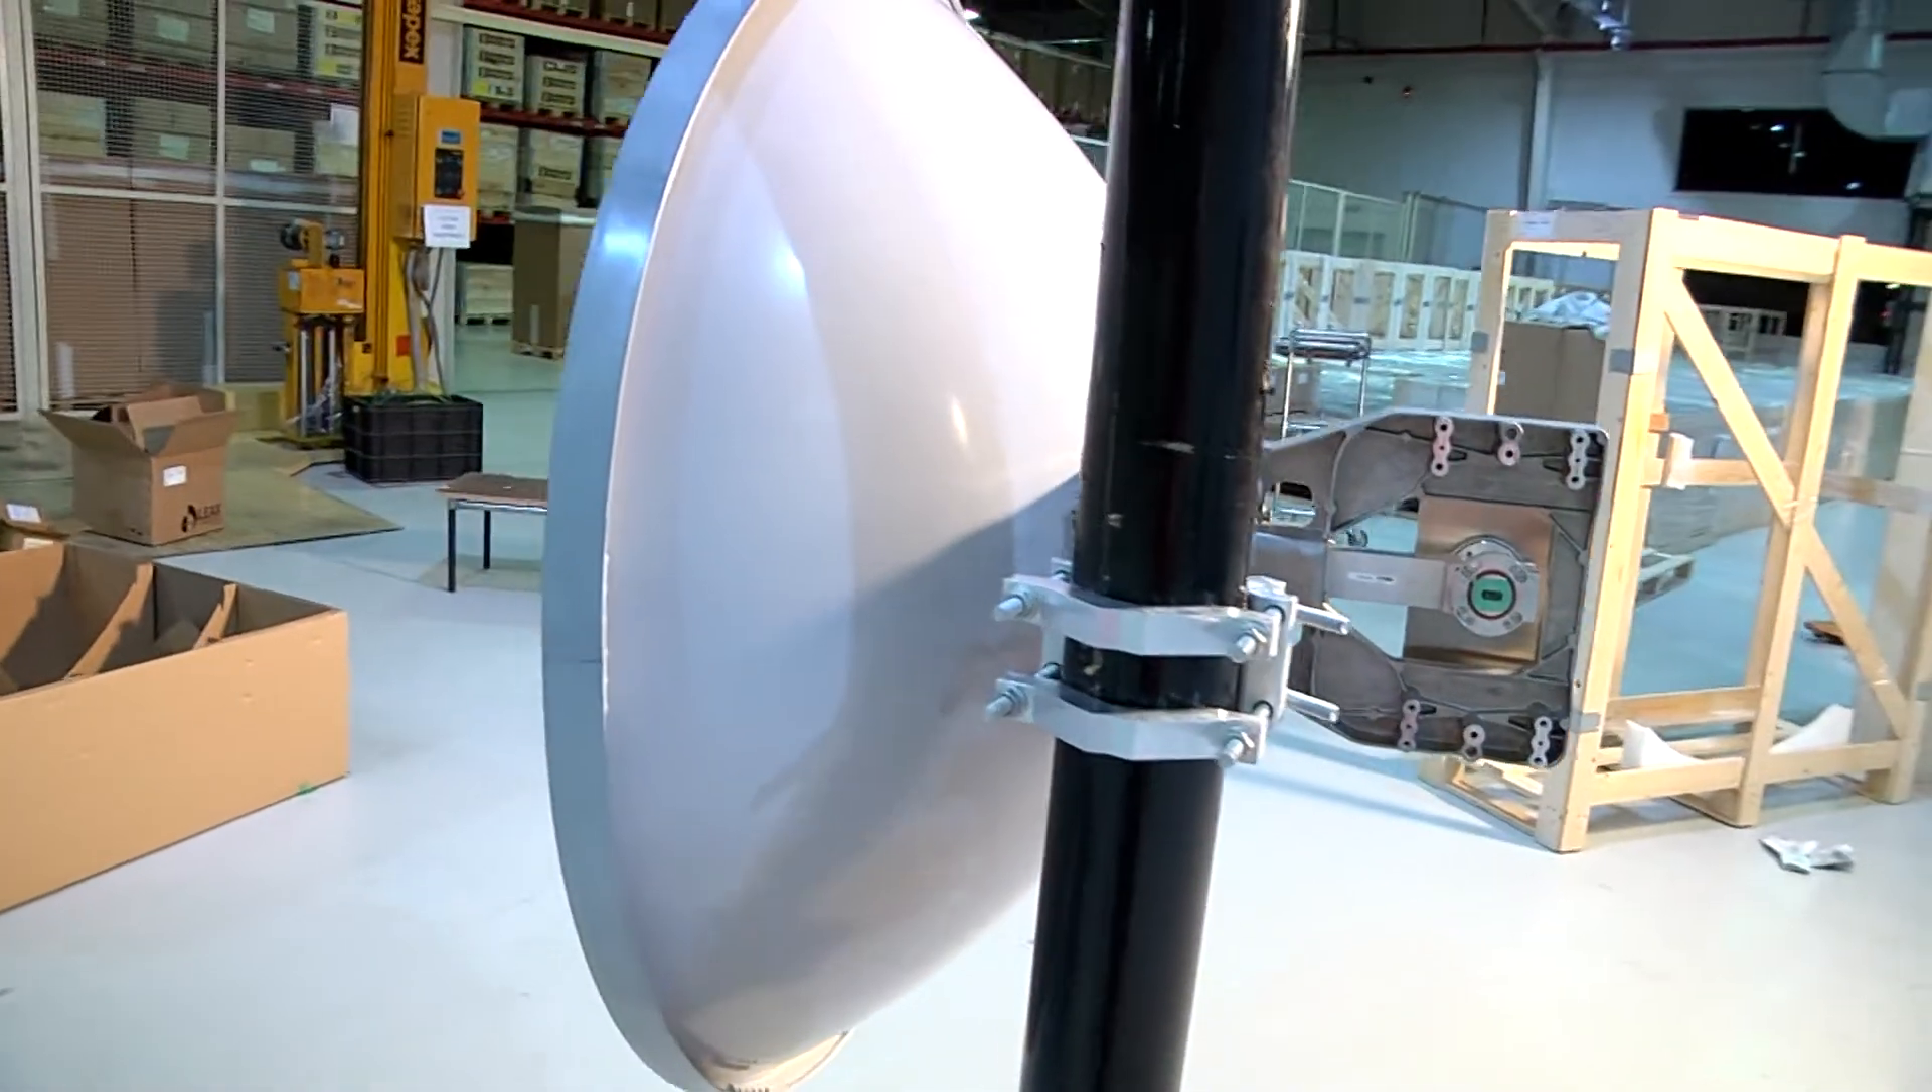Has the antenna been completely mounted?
Yes.